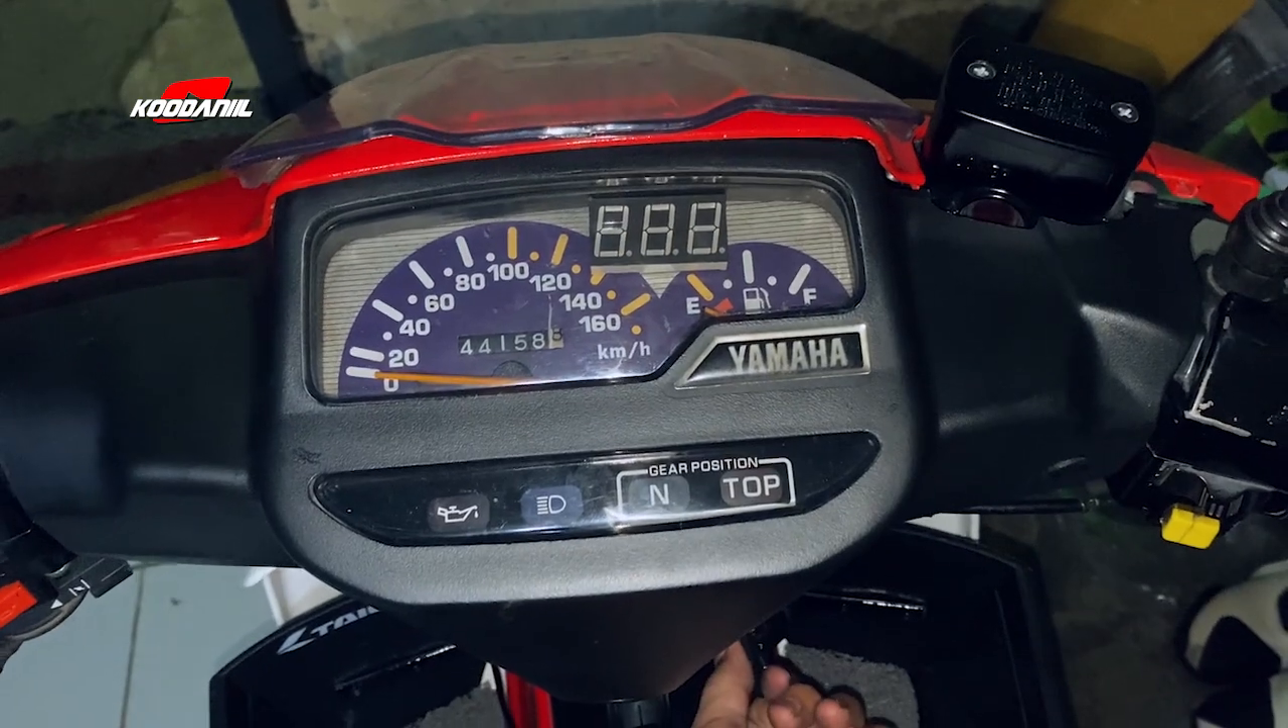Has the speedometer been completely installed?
Yes.